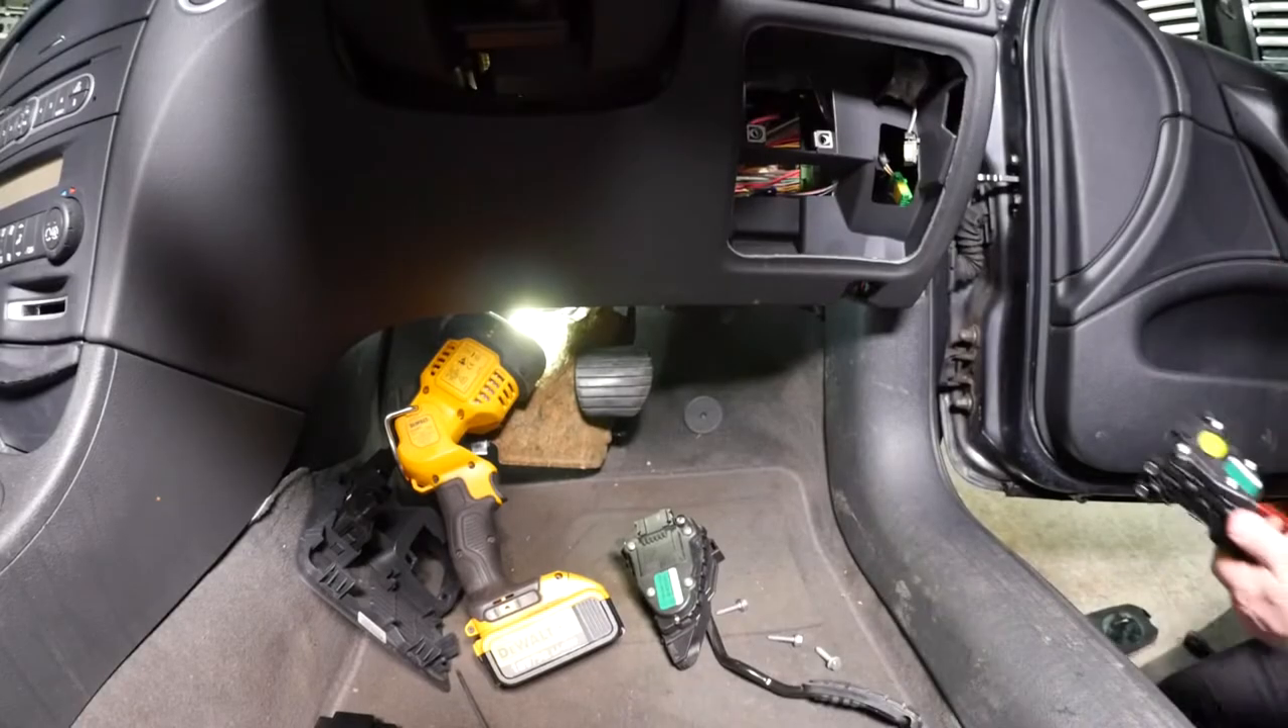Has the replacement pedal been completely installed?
No.